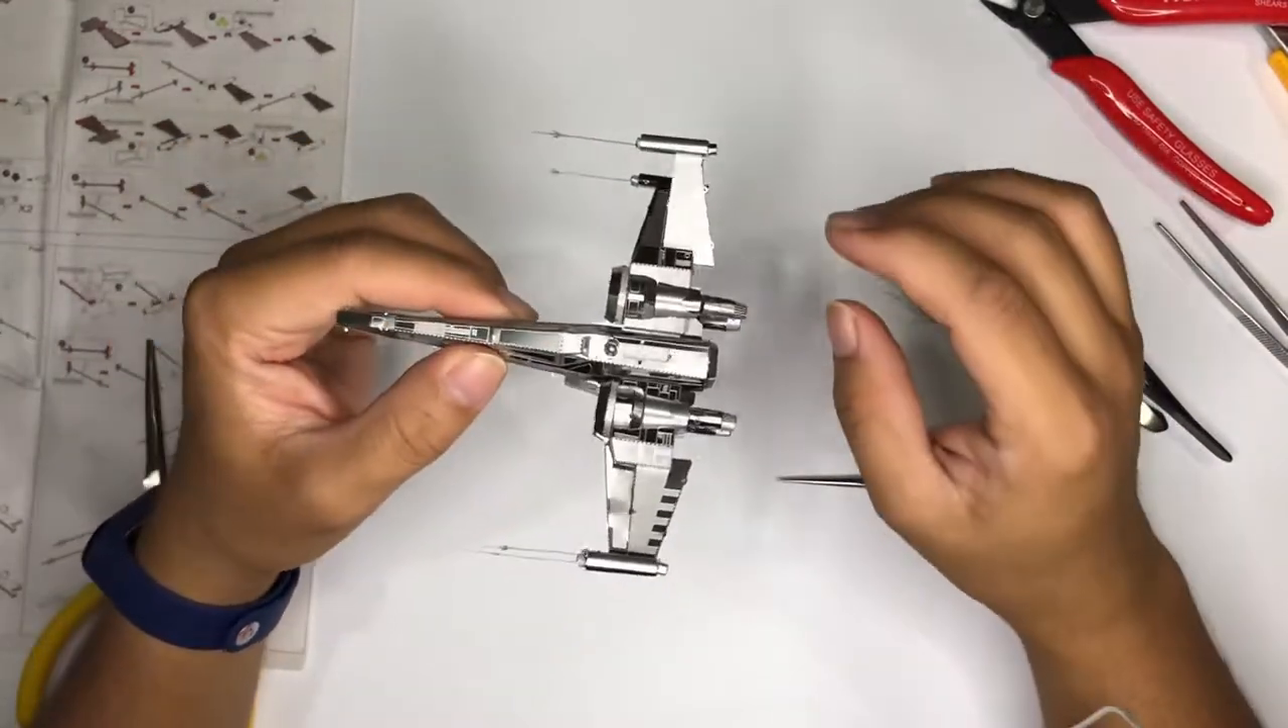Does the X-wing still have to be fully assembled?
No.